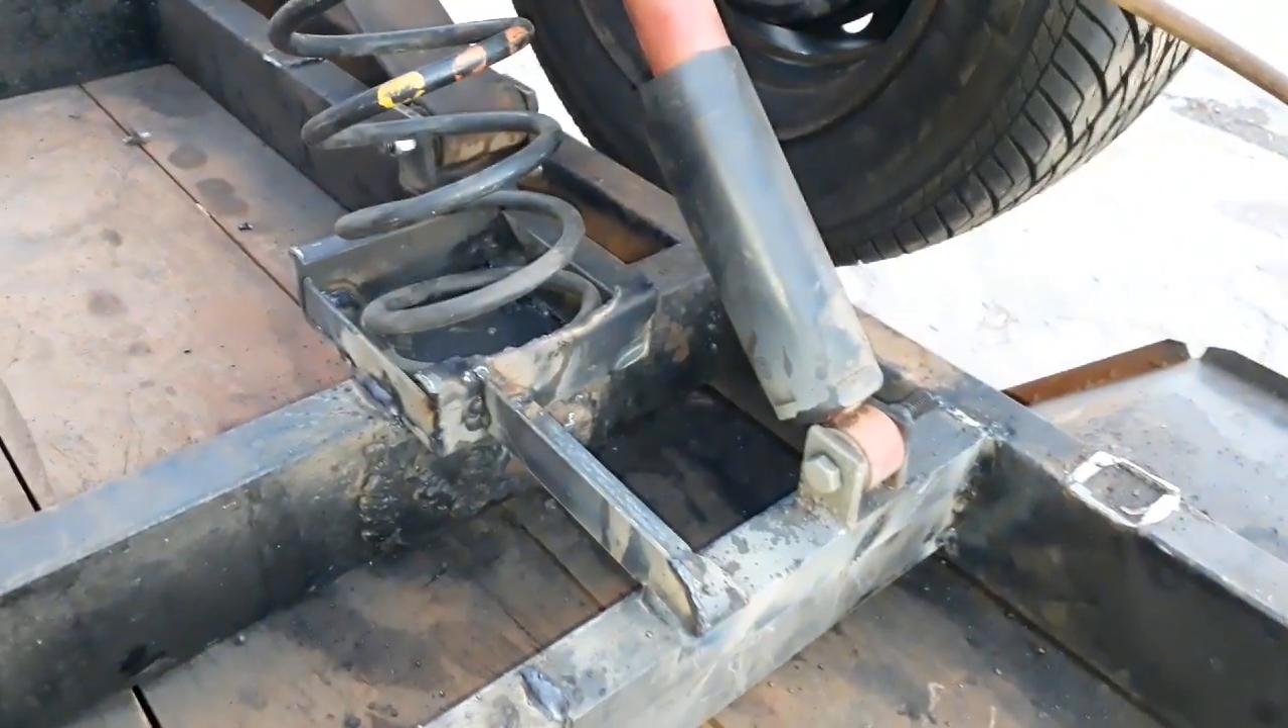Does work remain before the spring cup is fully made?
No.